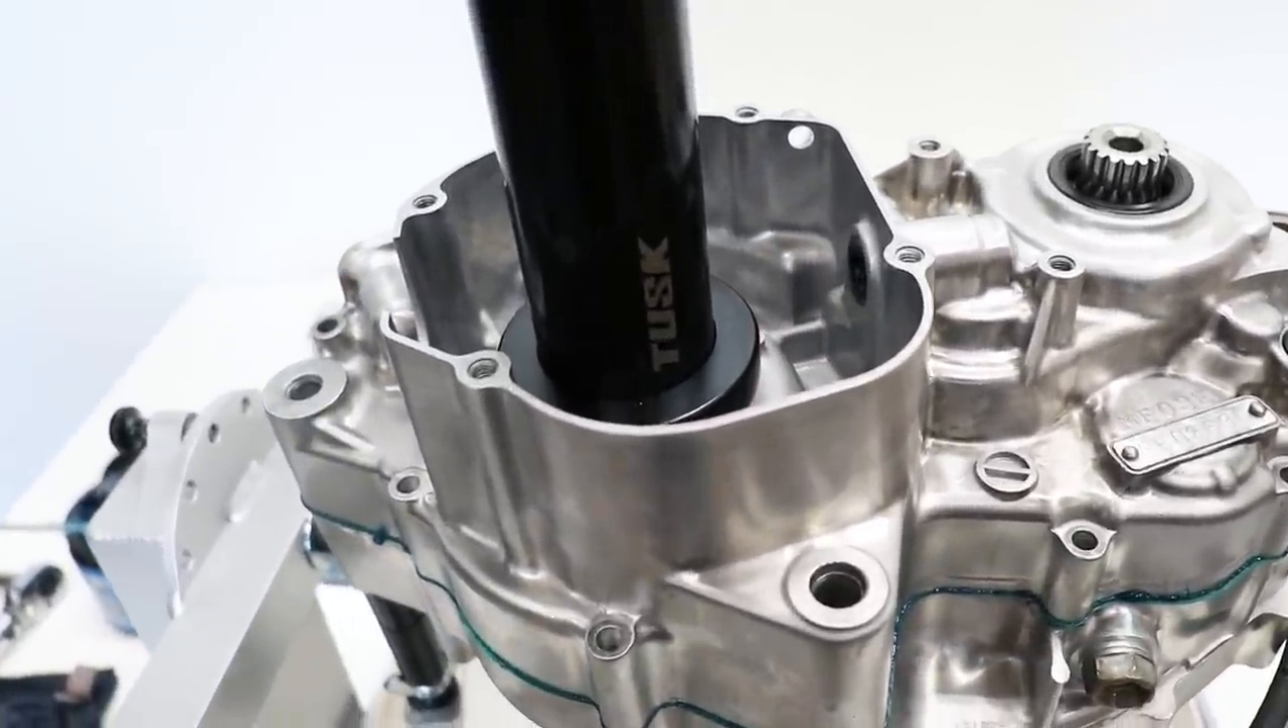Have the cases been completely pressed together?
Yes.